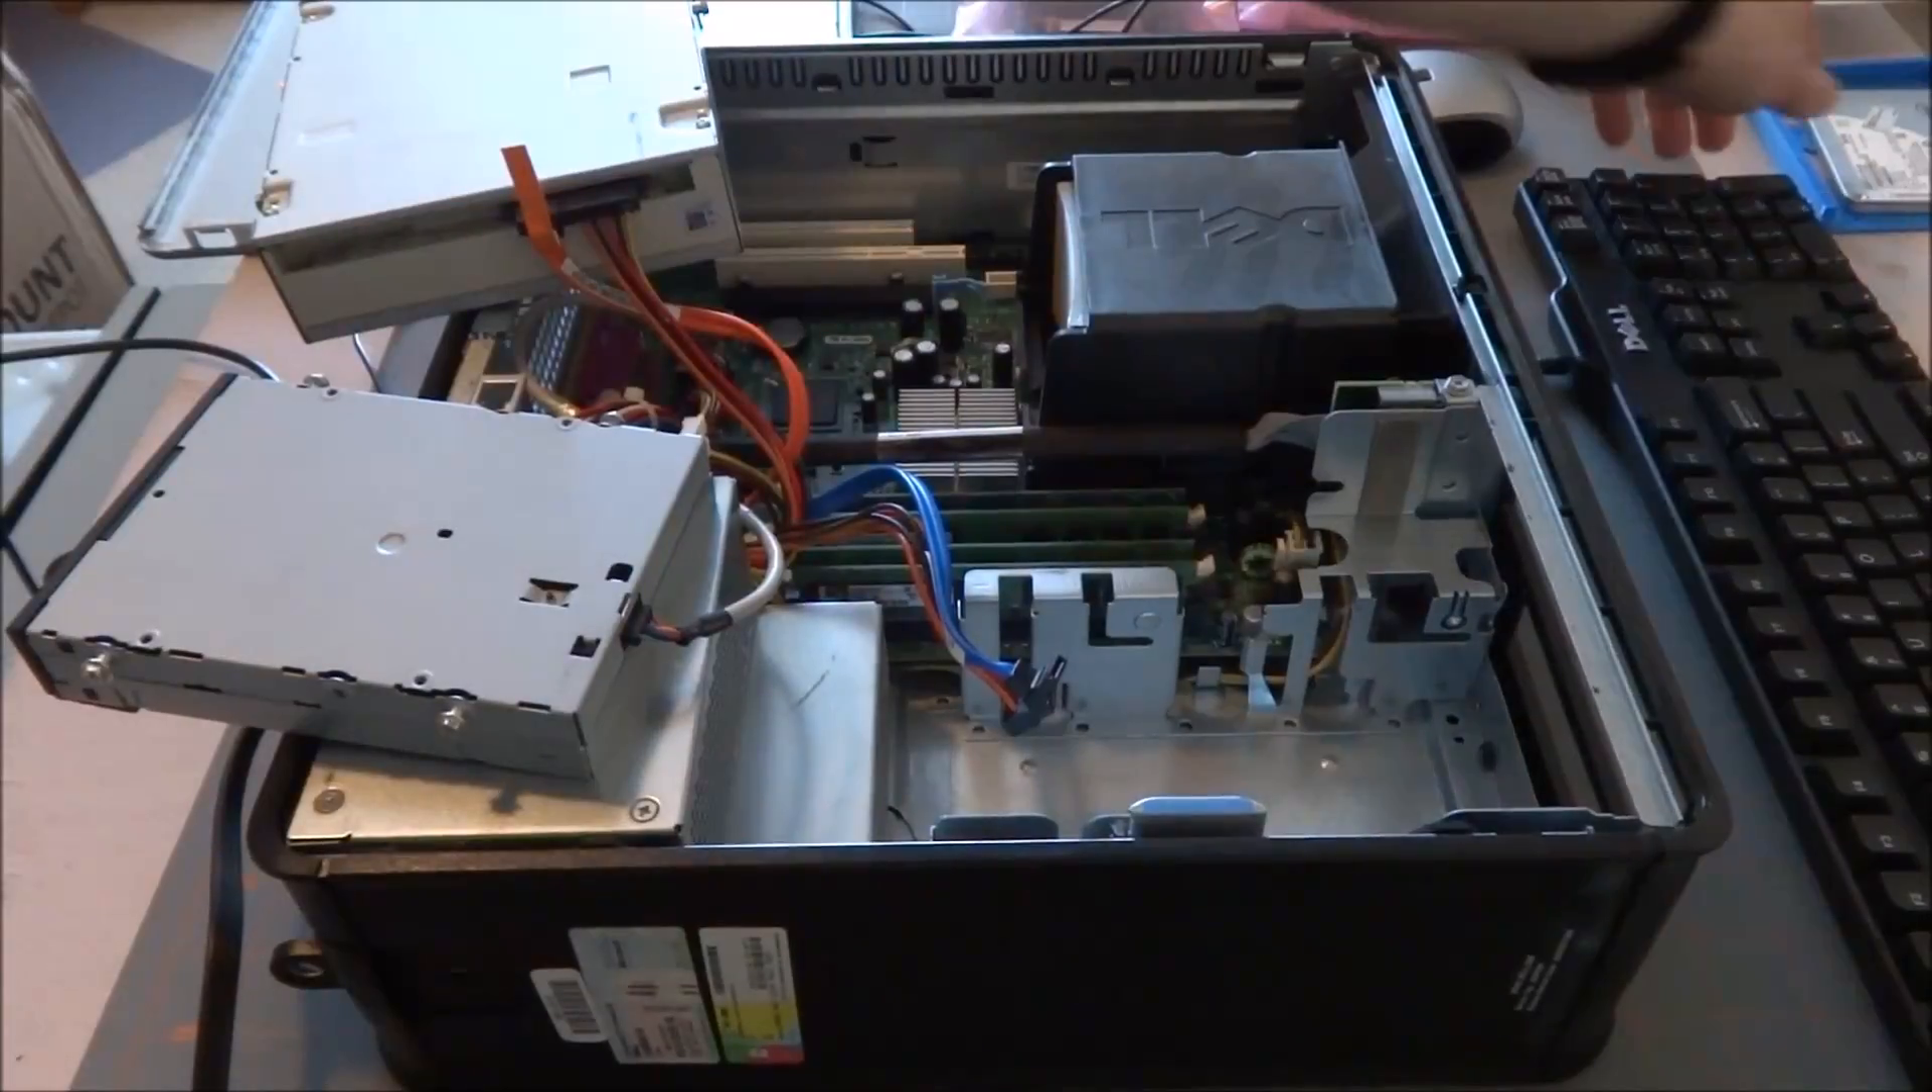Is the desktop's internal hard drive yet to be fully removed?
No.